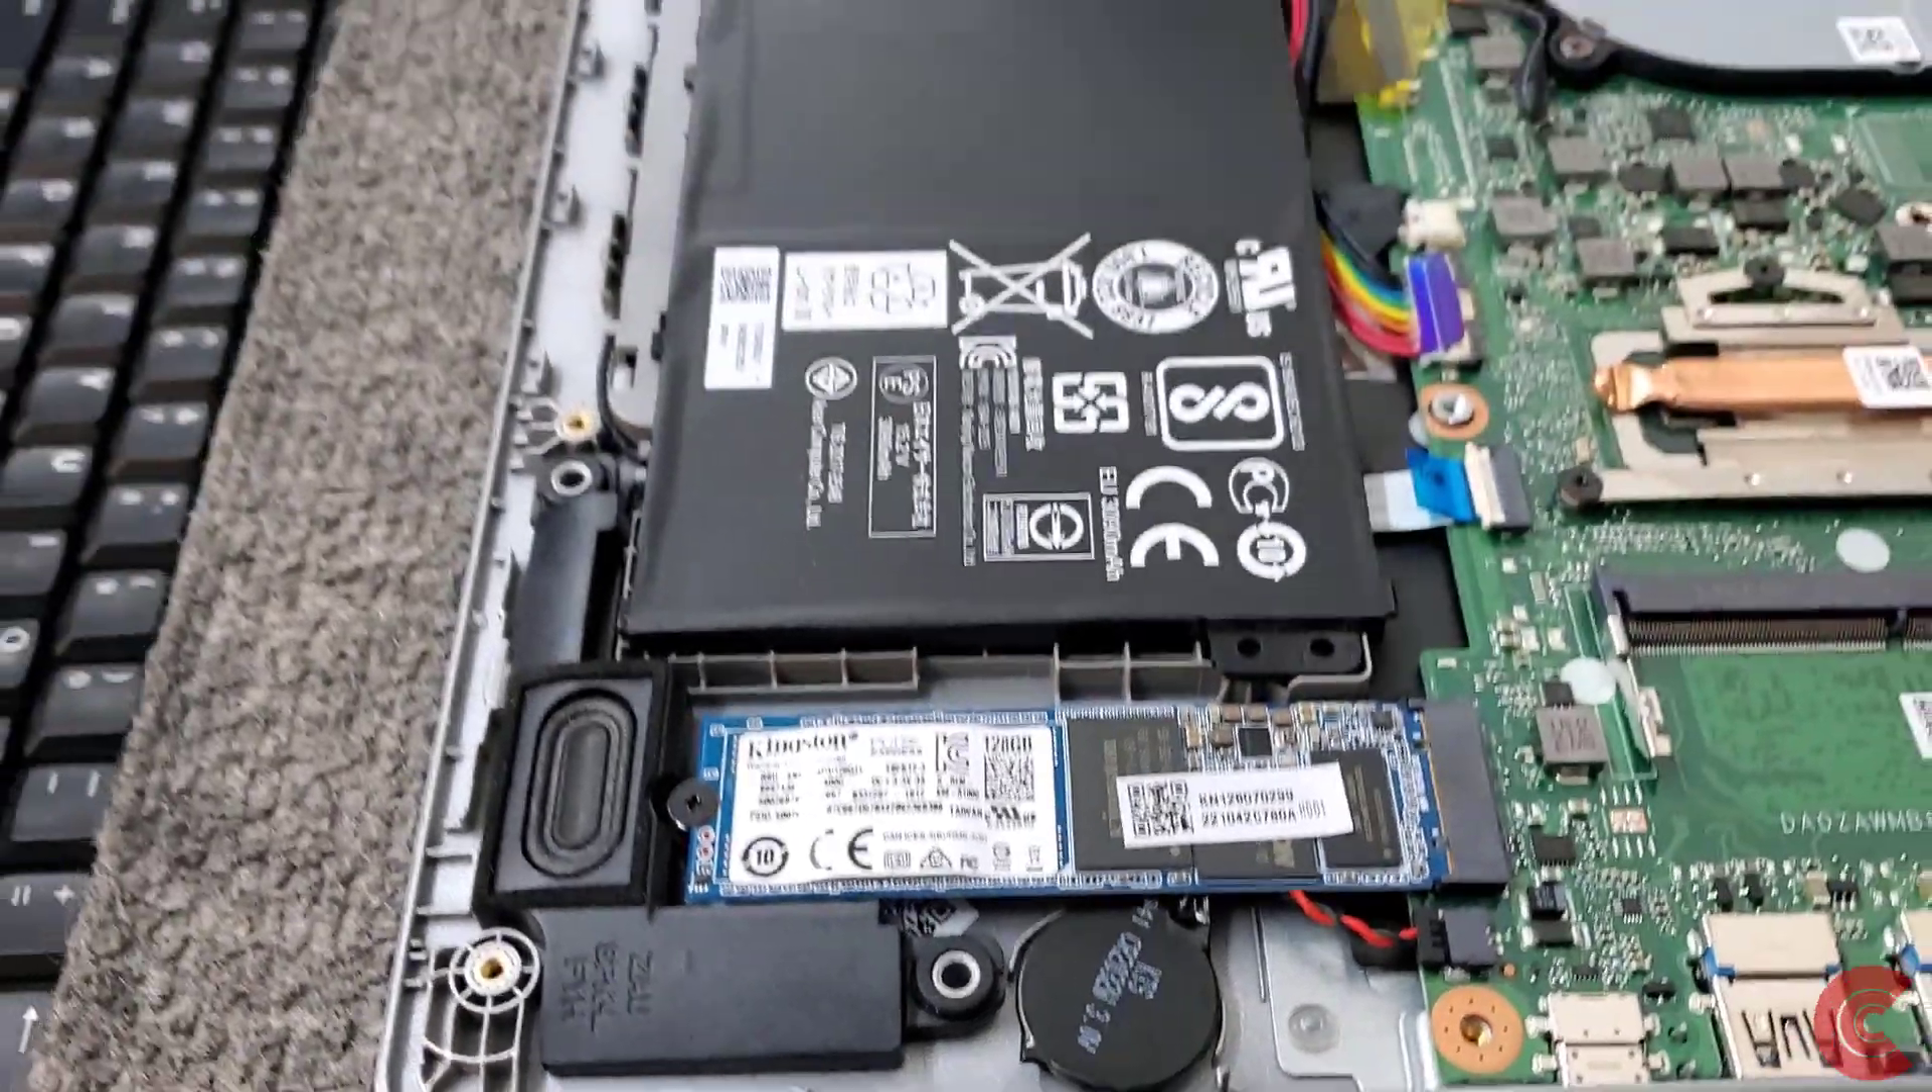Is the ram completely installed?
No.